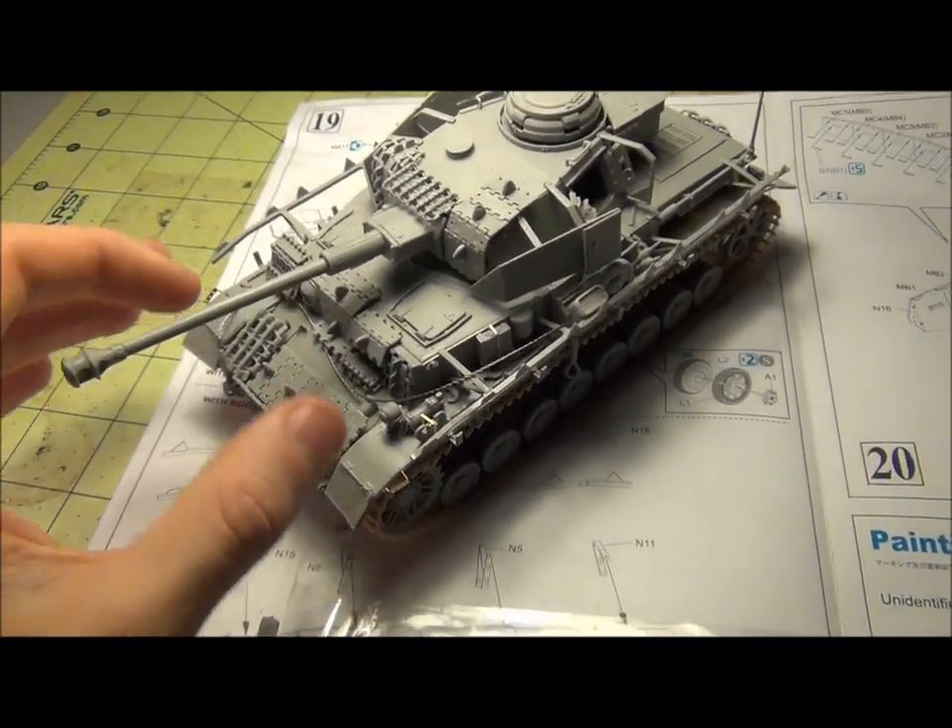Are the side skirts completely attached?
No.